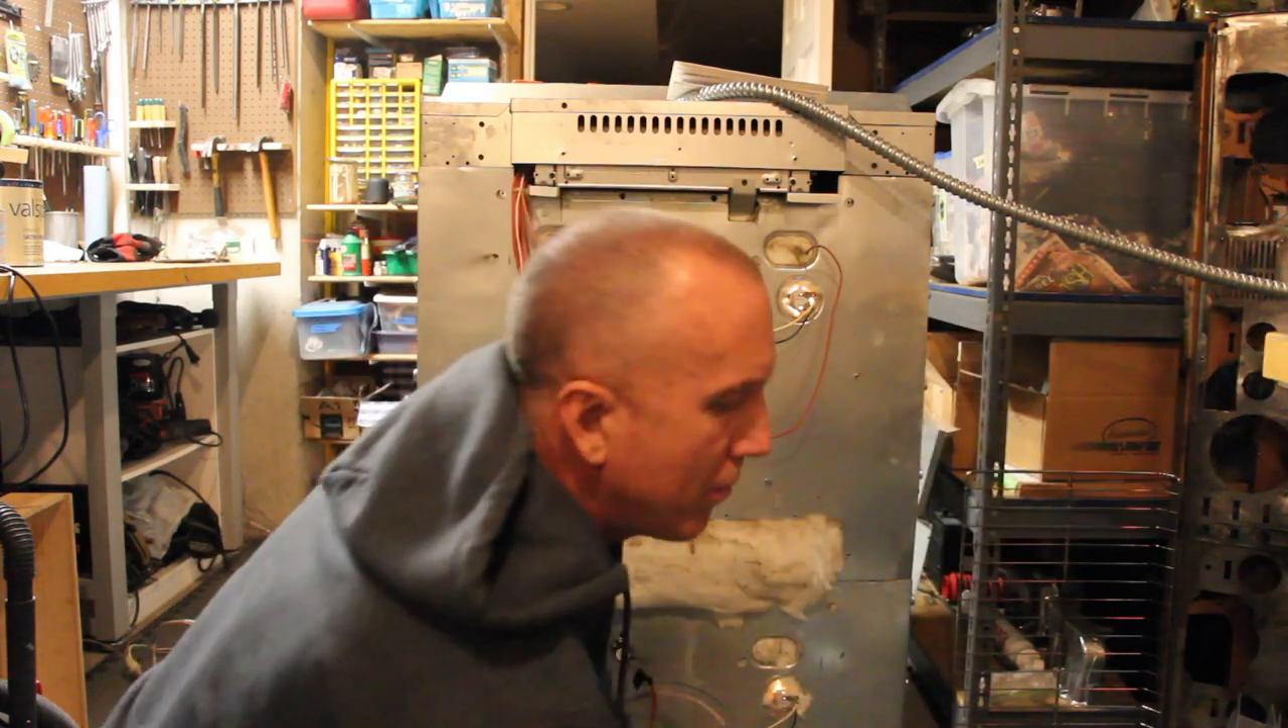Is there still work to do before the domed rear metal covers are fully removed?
No.